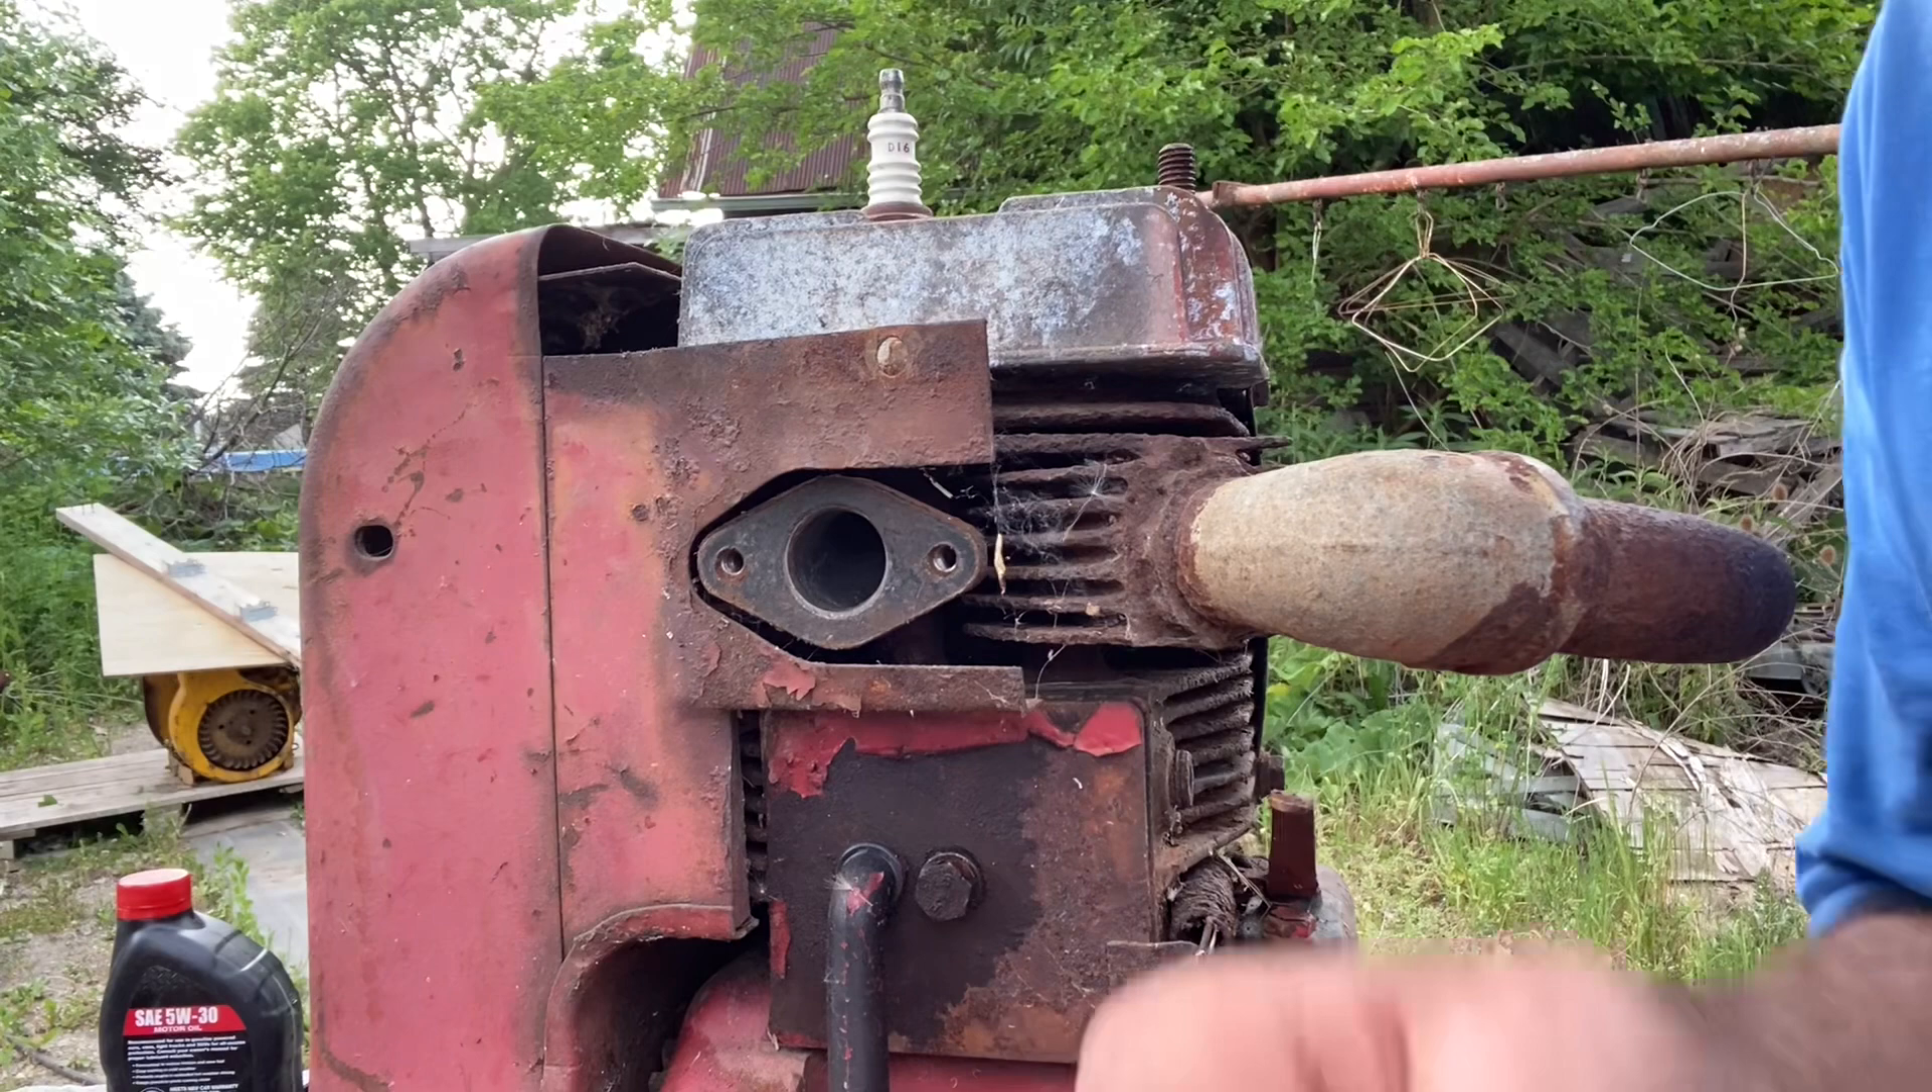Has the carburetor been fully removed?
Yes.